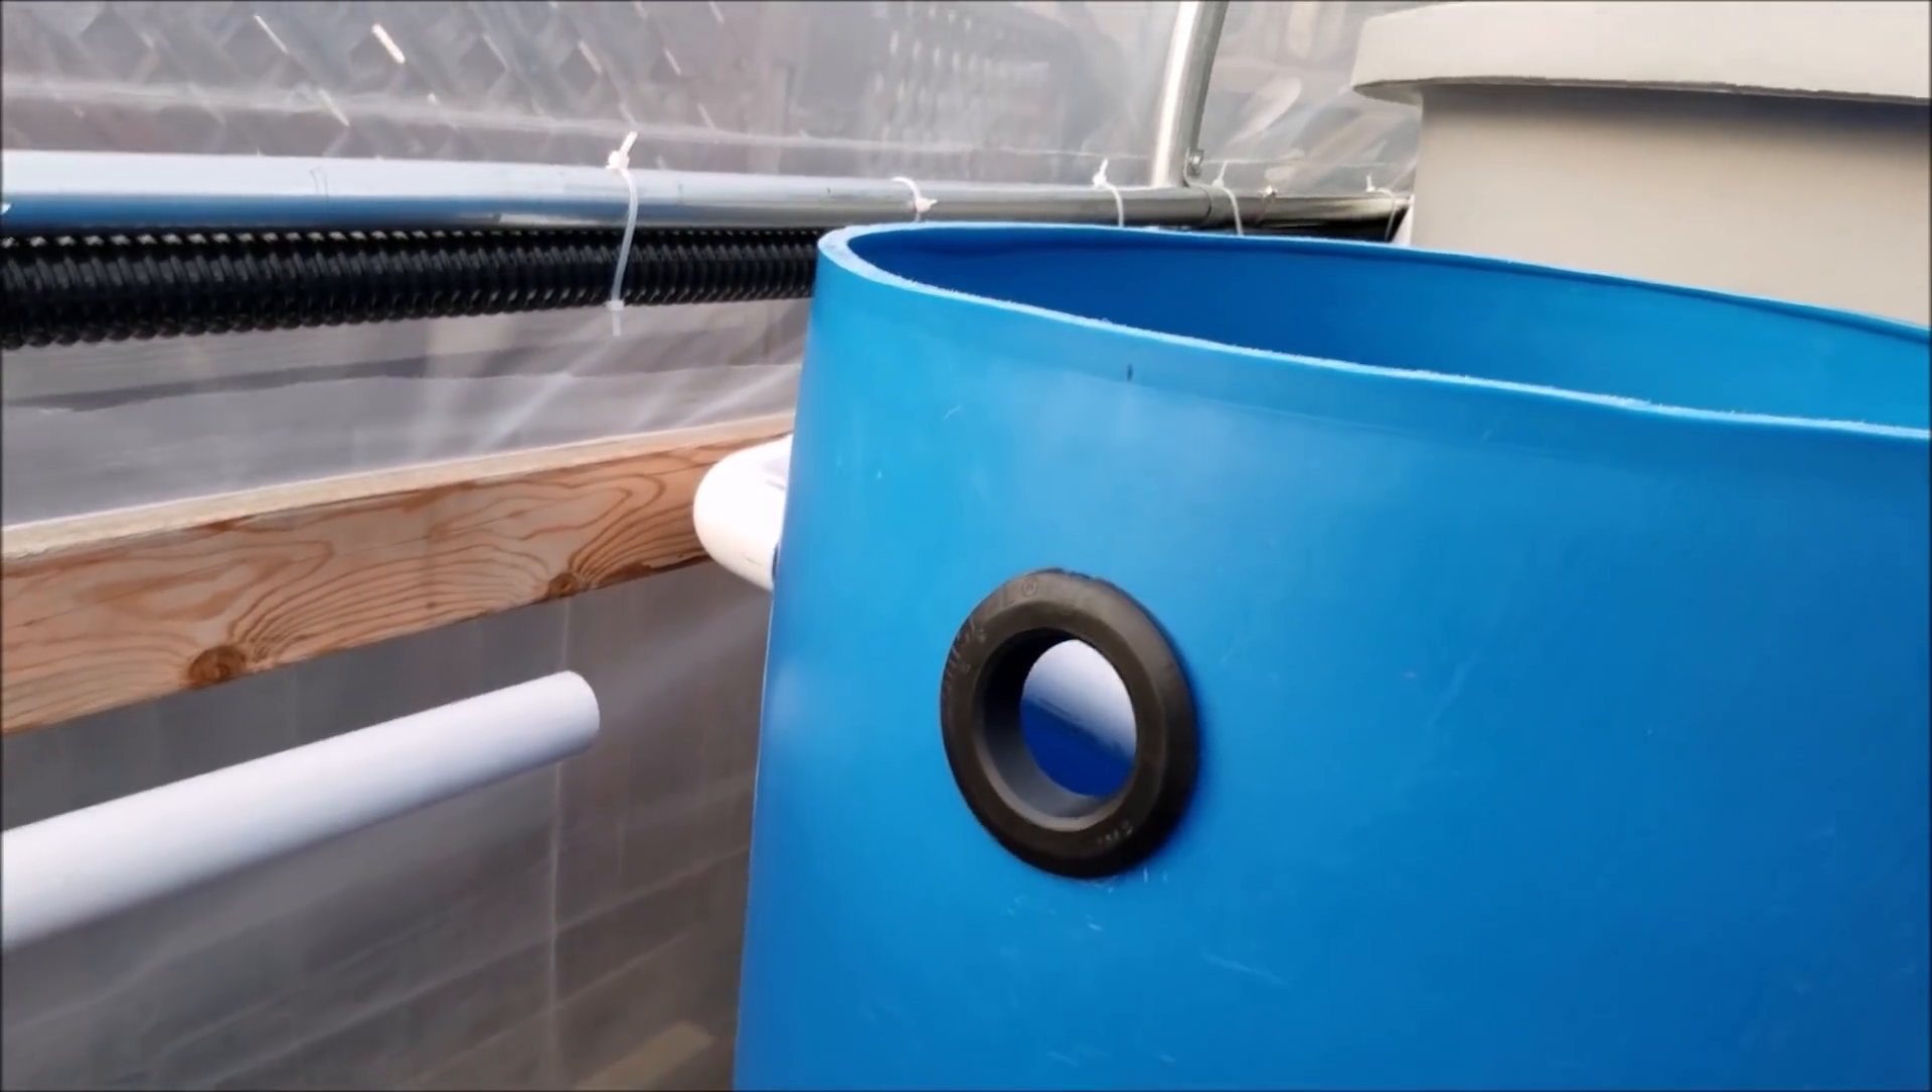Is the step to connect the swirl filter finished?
No.